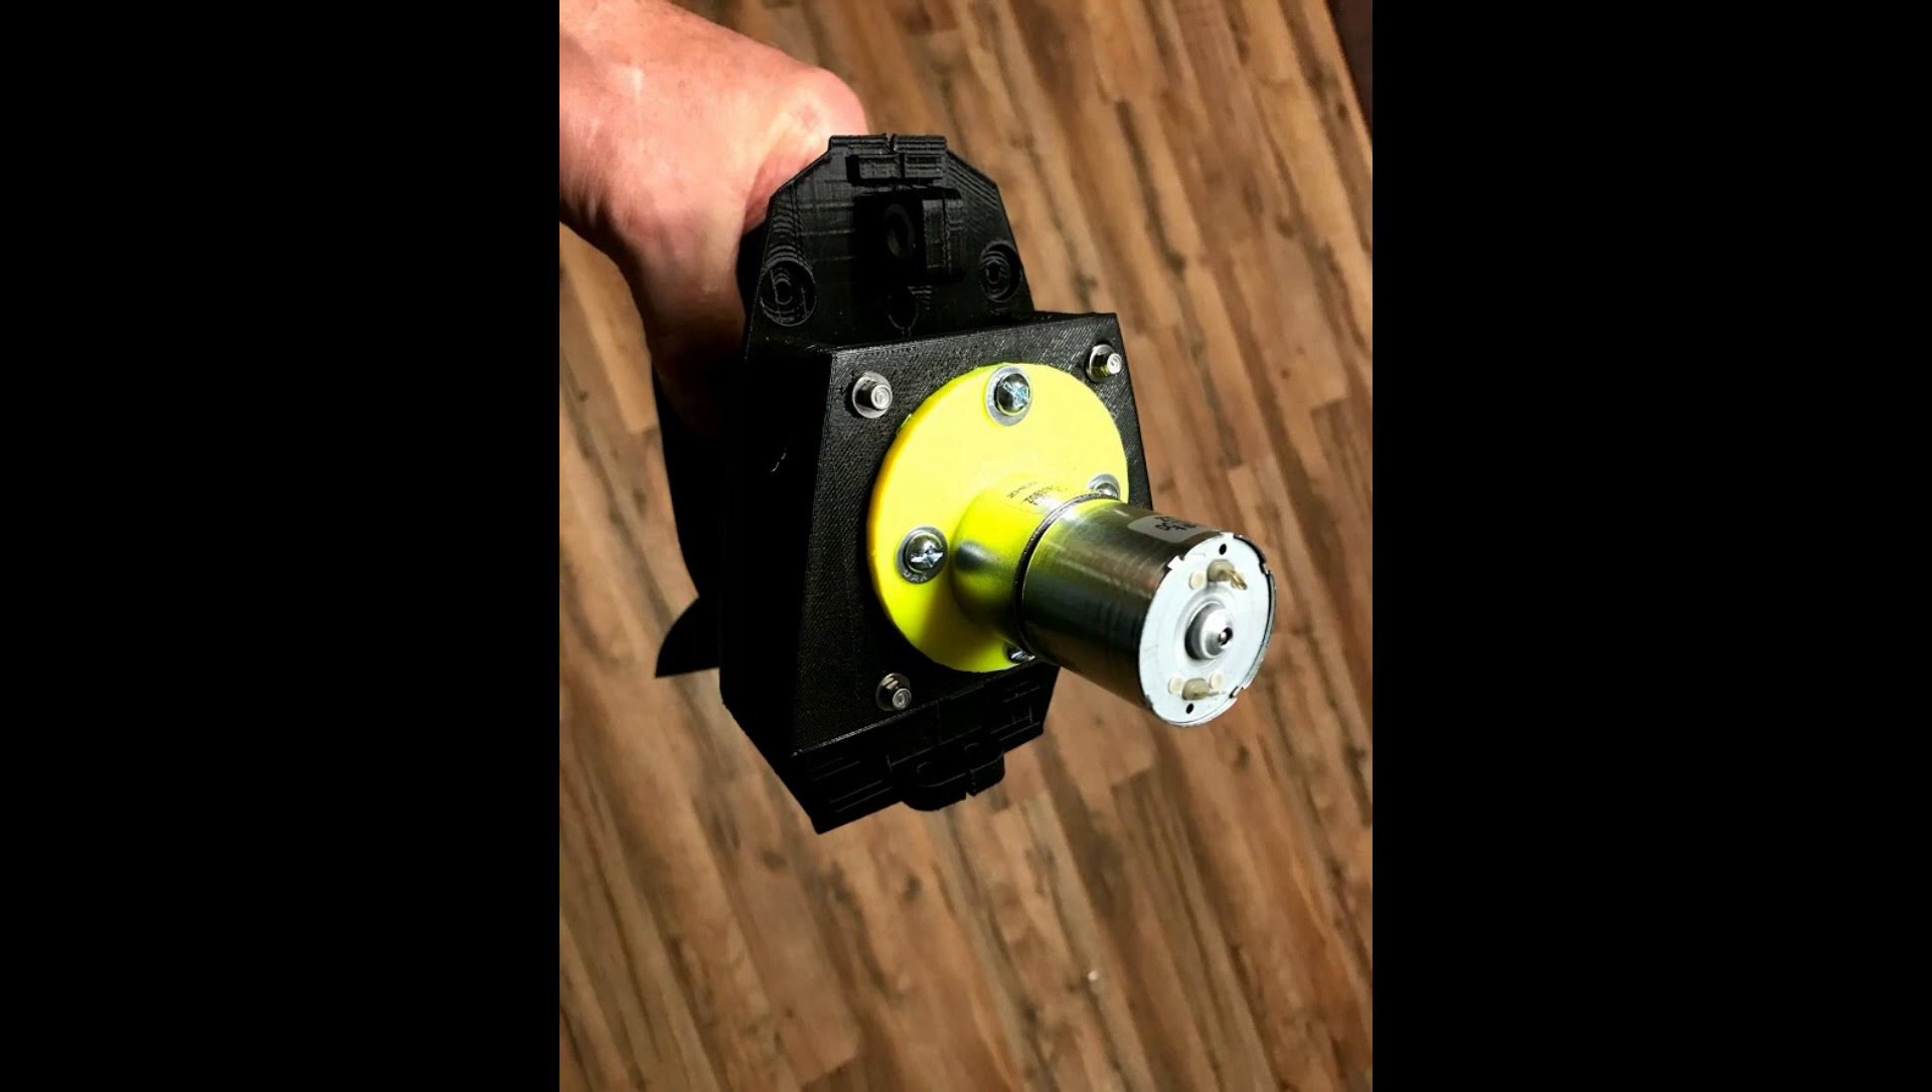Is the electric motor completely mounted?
Yes.